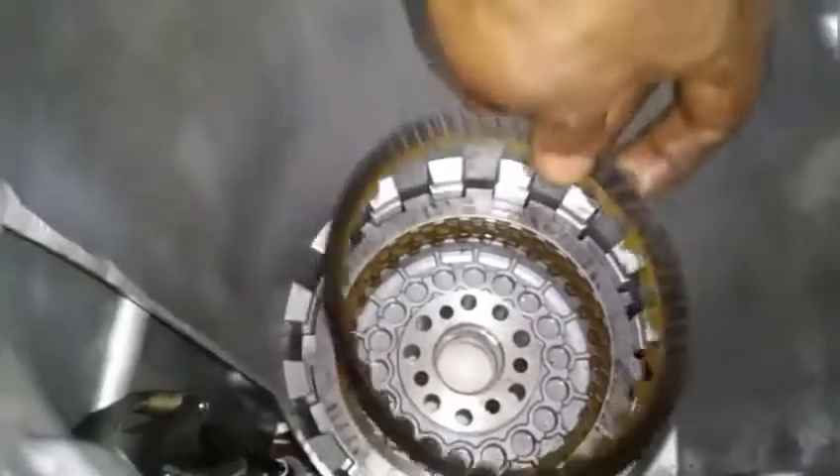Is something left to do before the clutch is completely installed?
Yes.